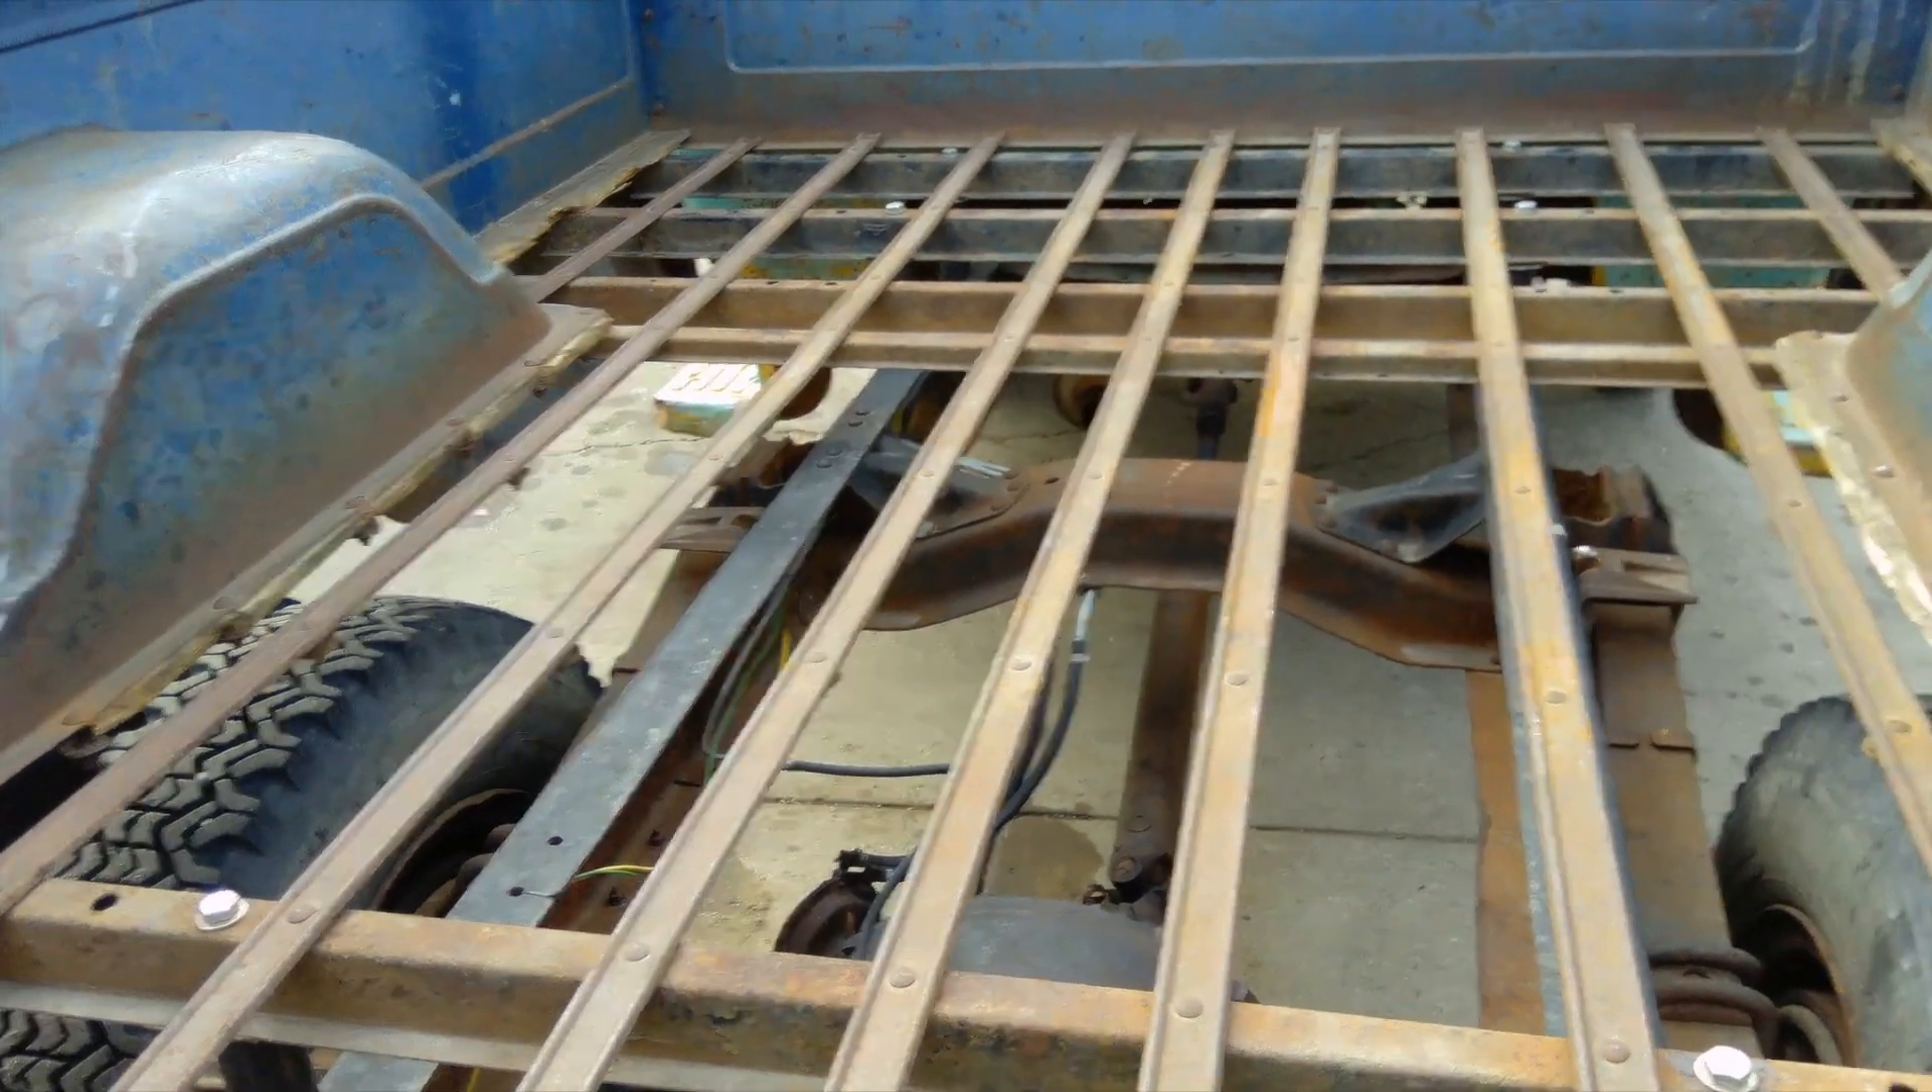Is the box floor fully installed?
No.